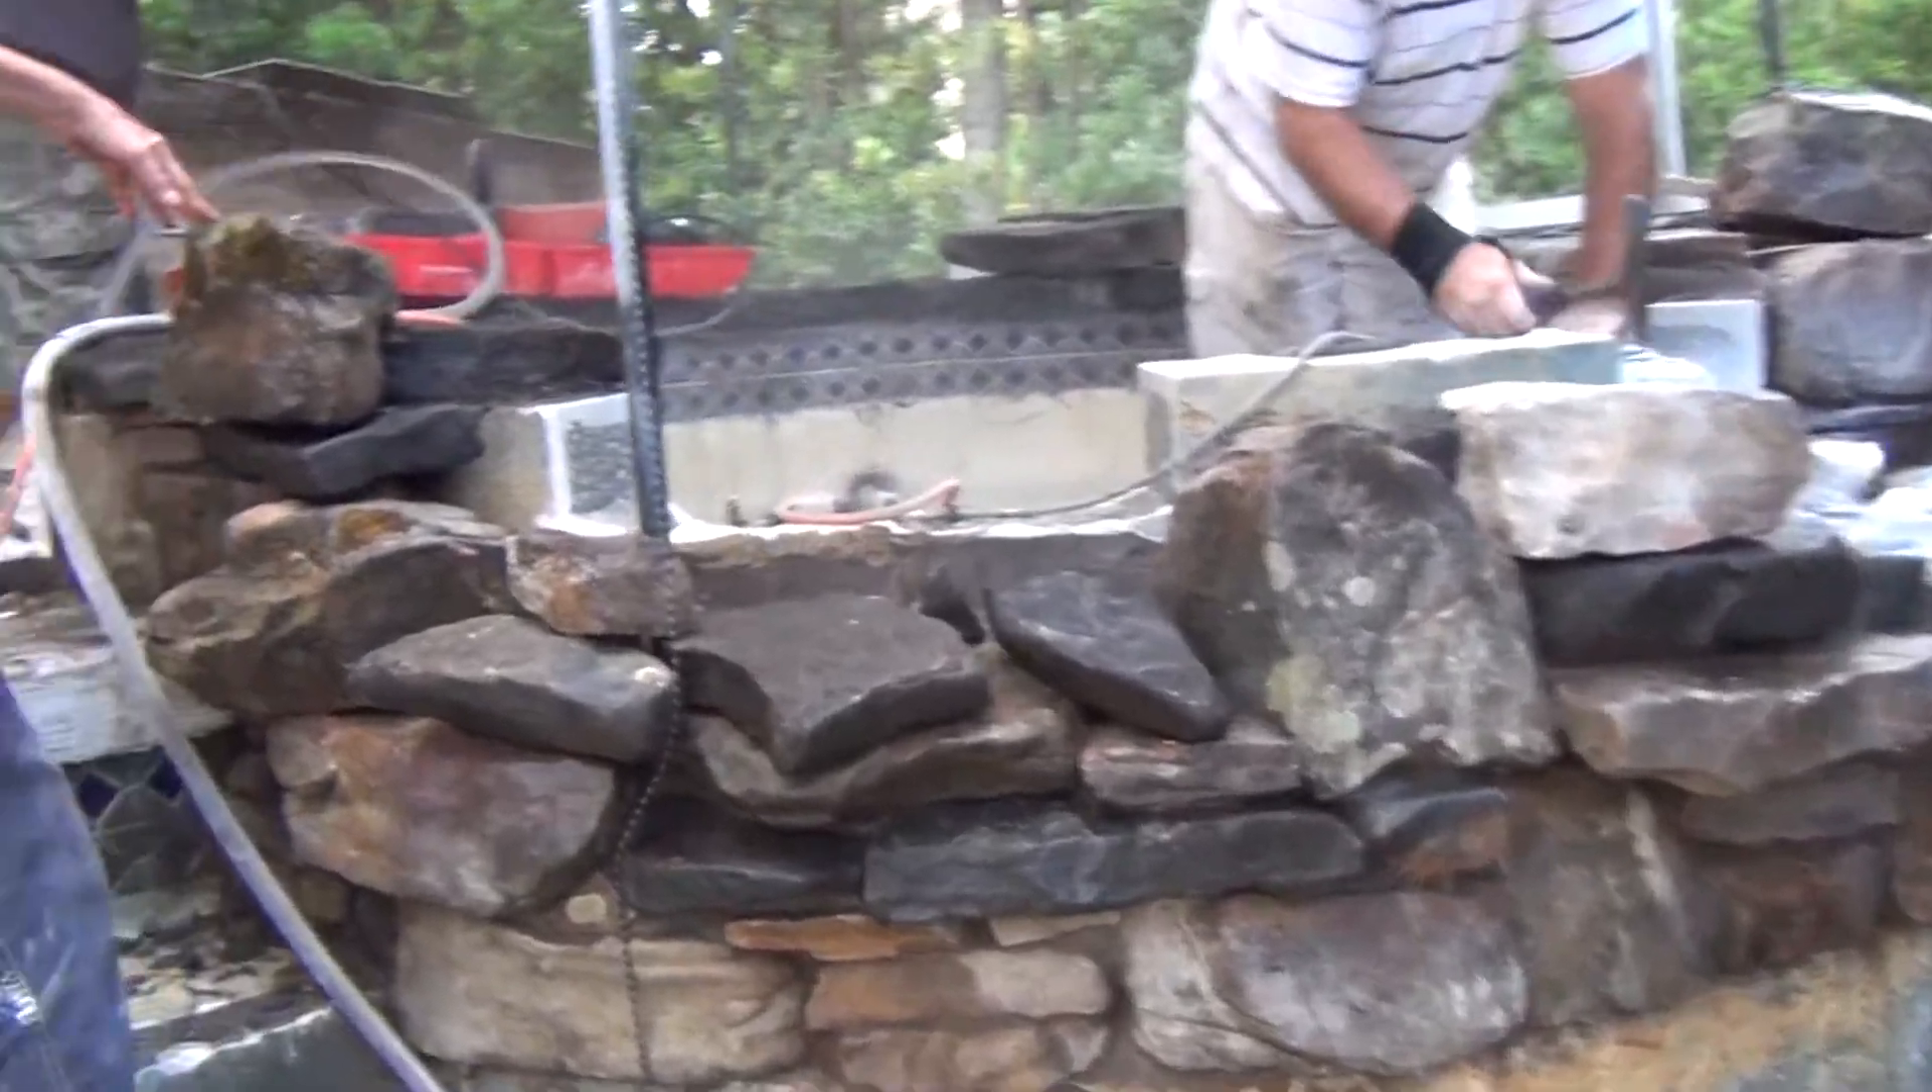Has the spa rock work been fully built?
No.